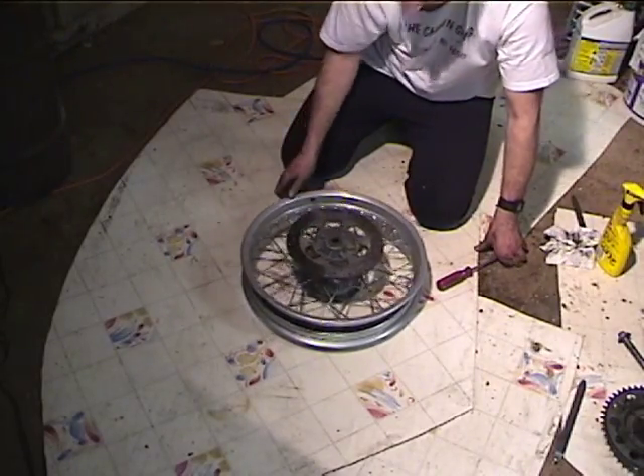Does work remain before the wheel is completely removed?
No.